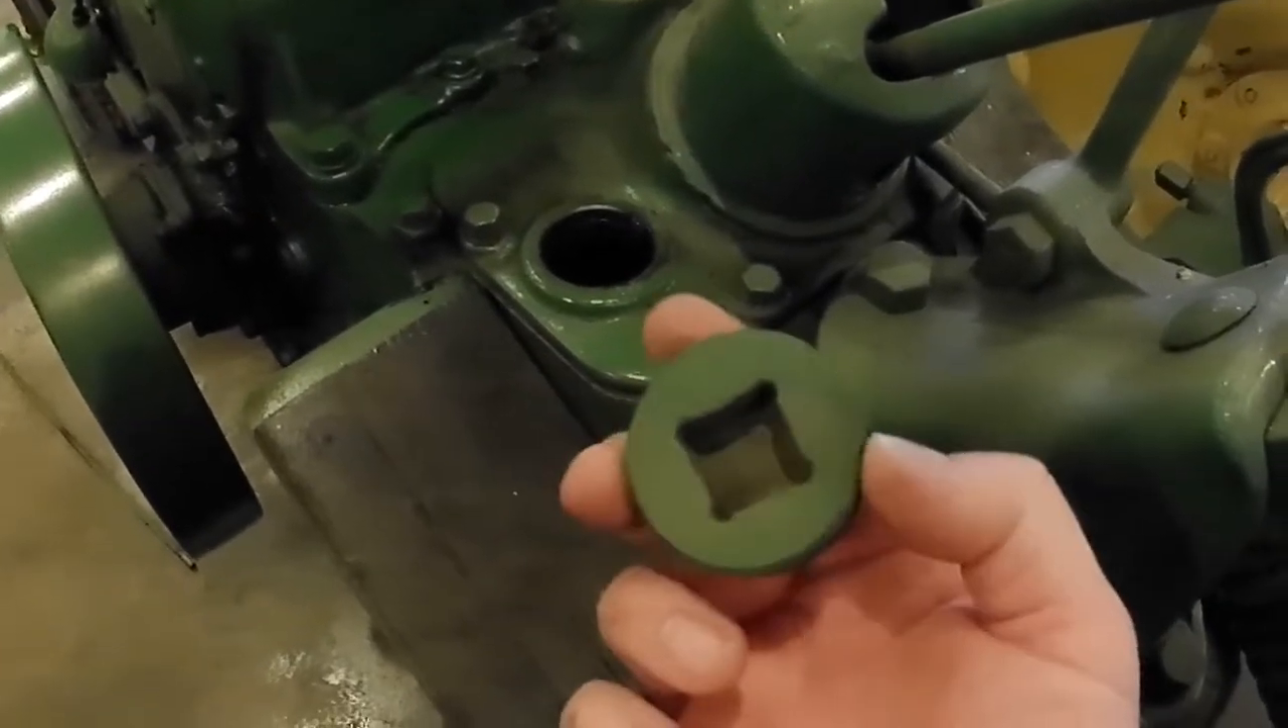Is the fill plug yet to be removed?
No.